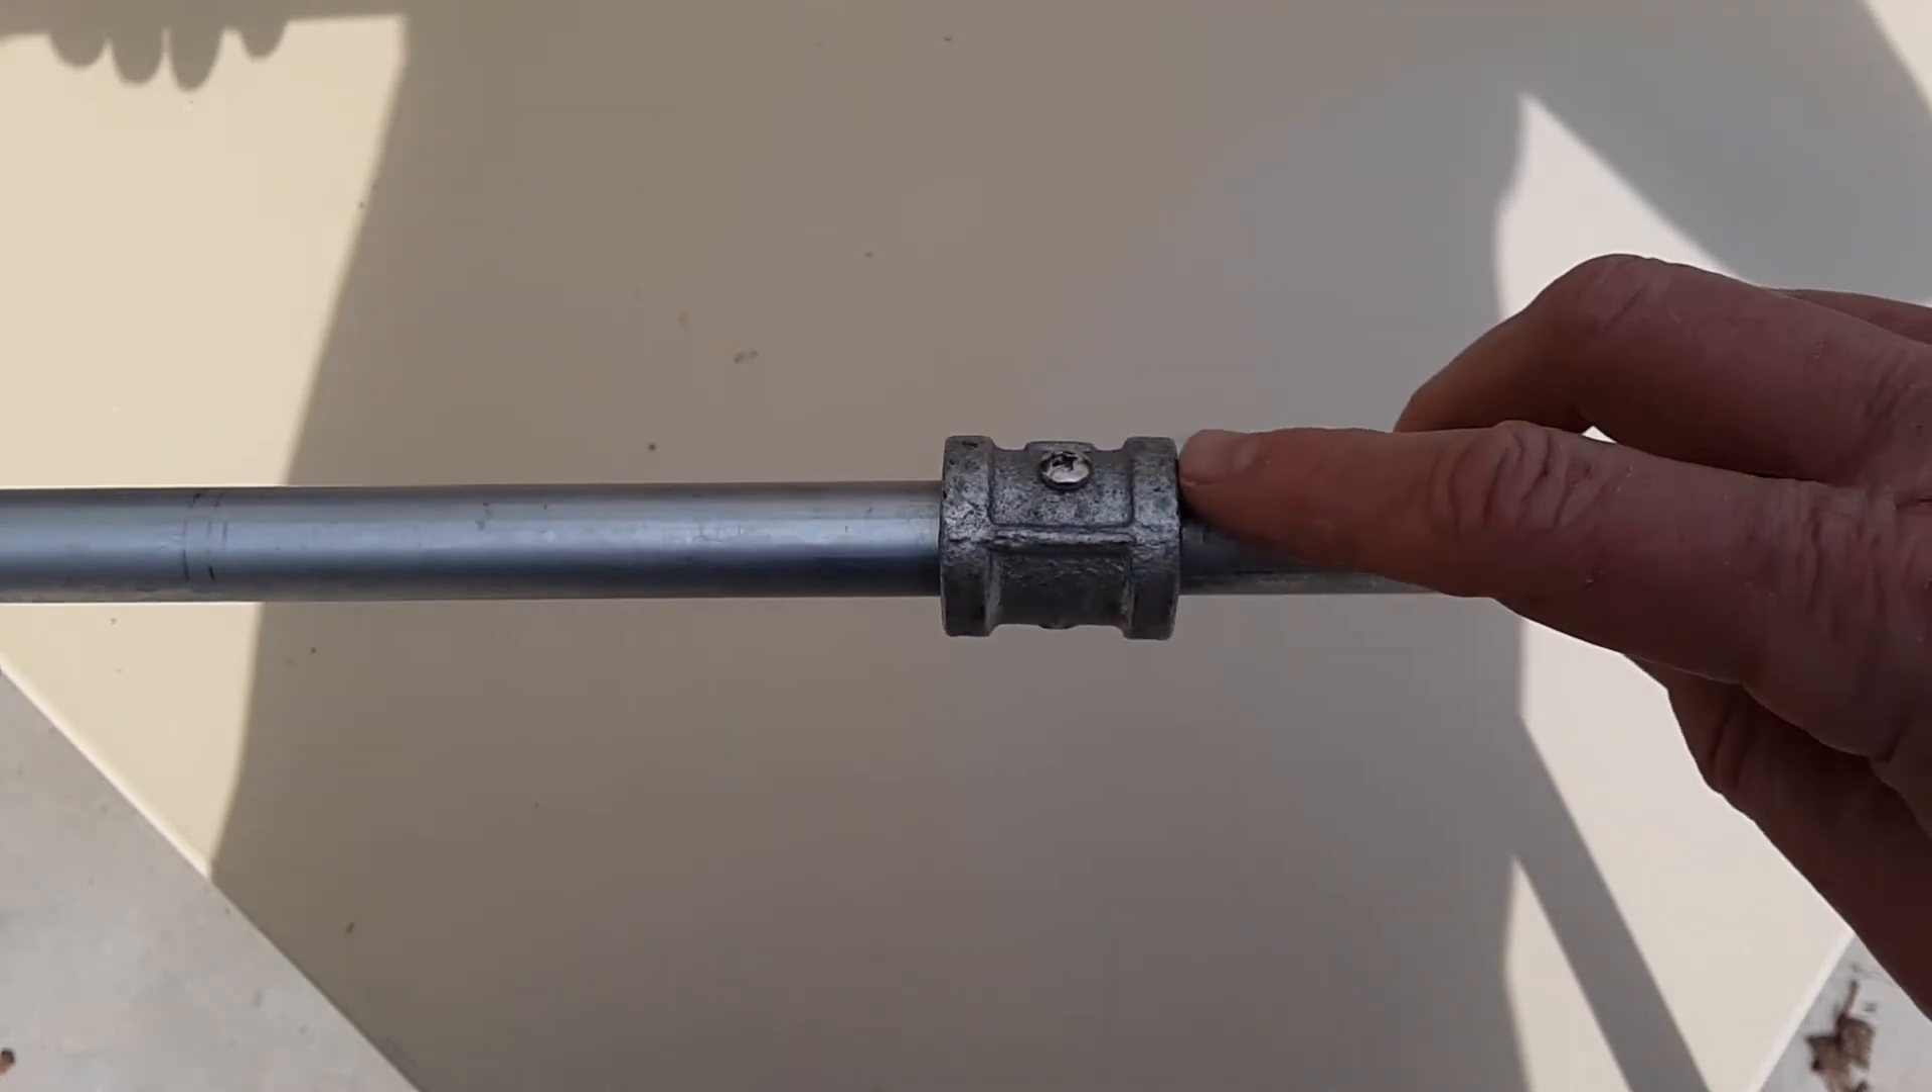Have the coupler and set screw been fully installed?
Yes.